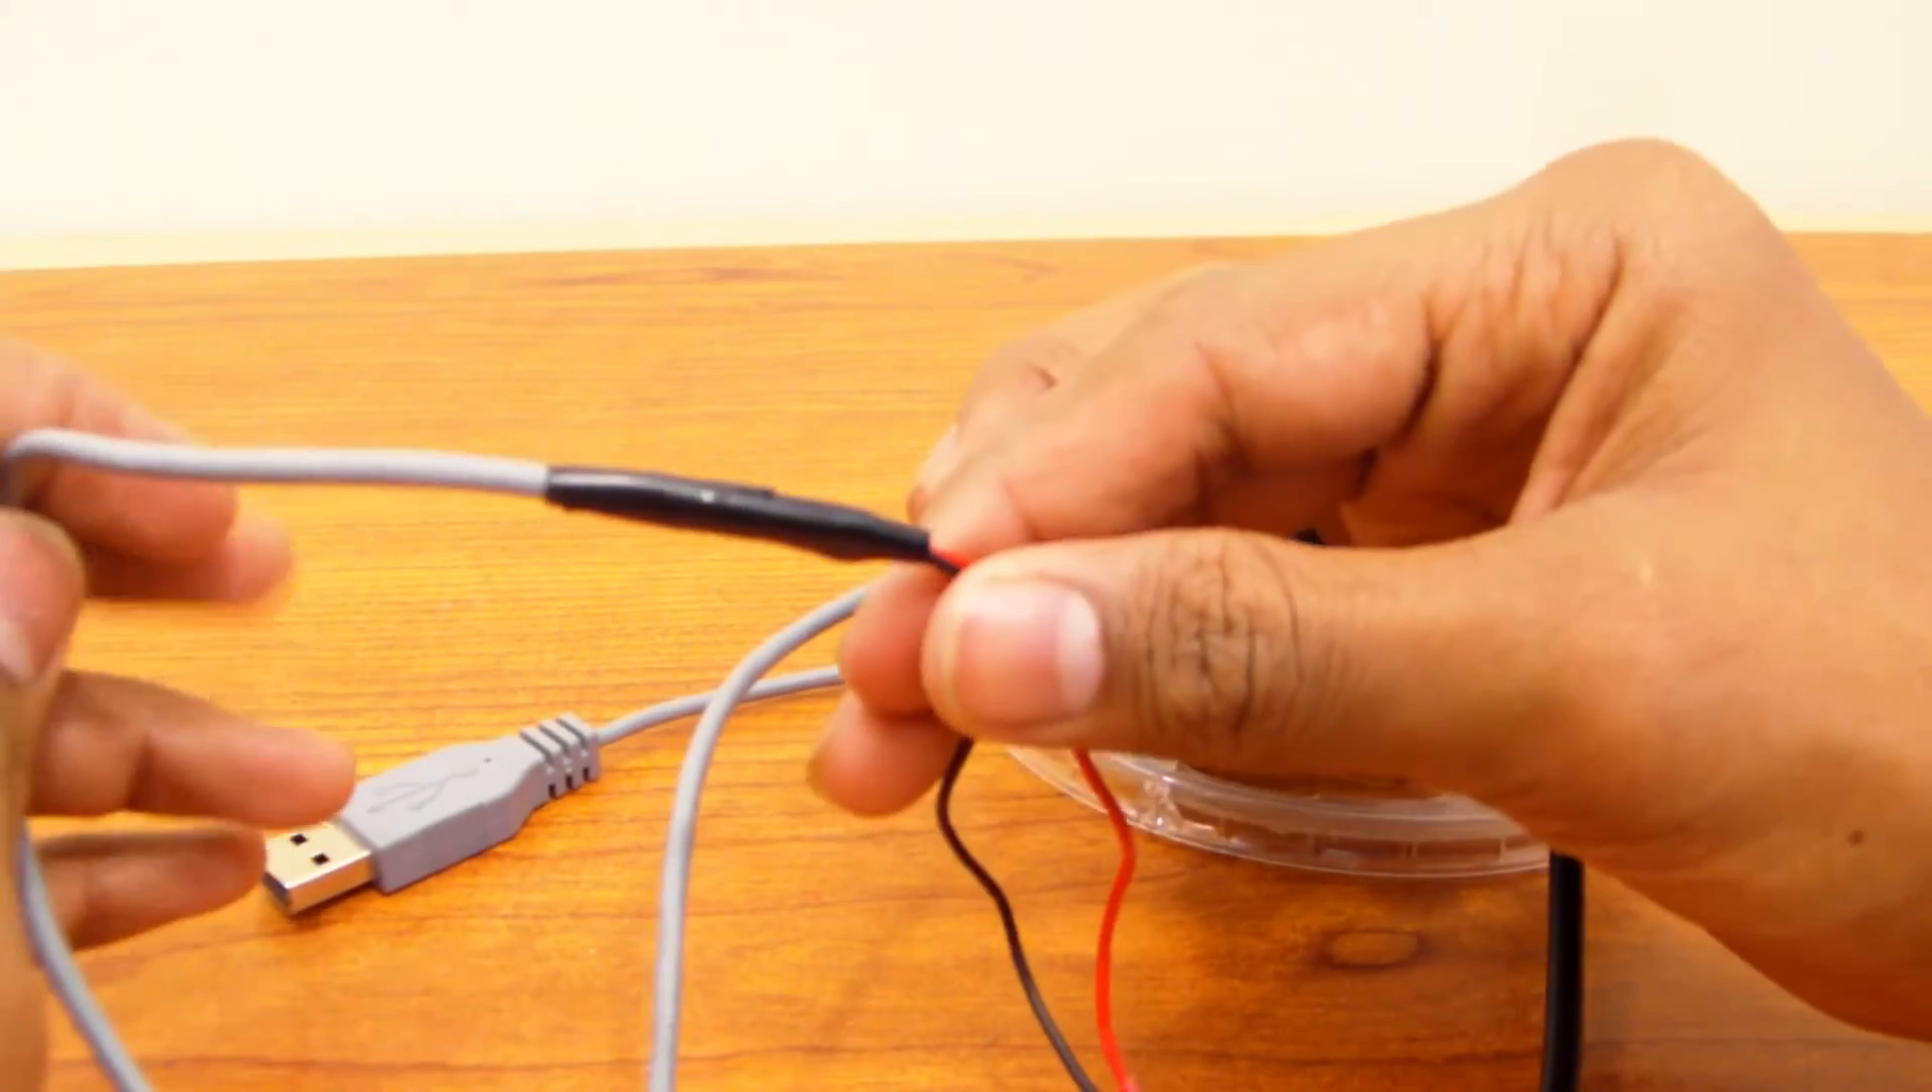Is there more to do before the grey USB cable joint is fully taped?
No.